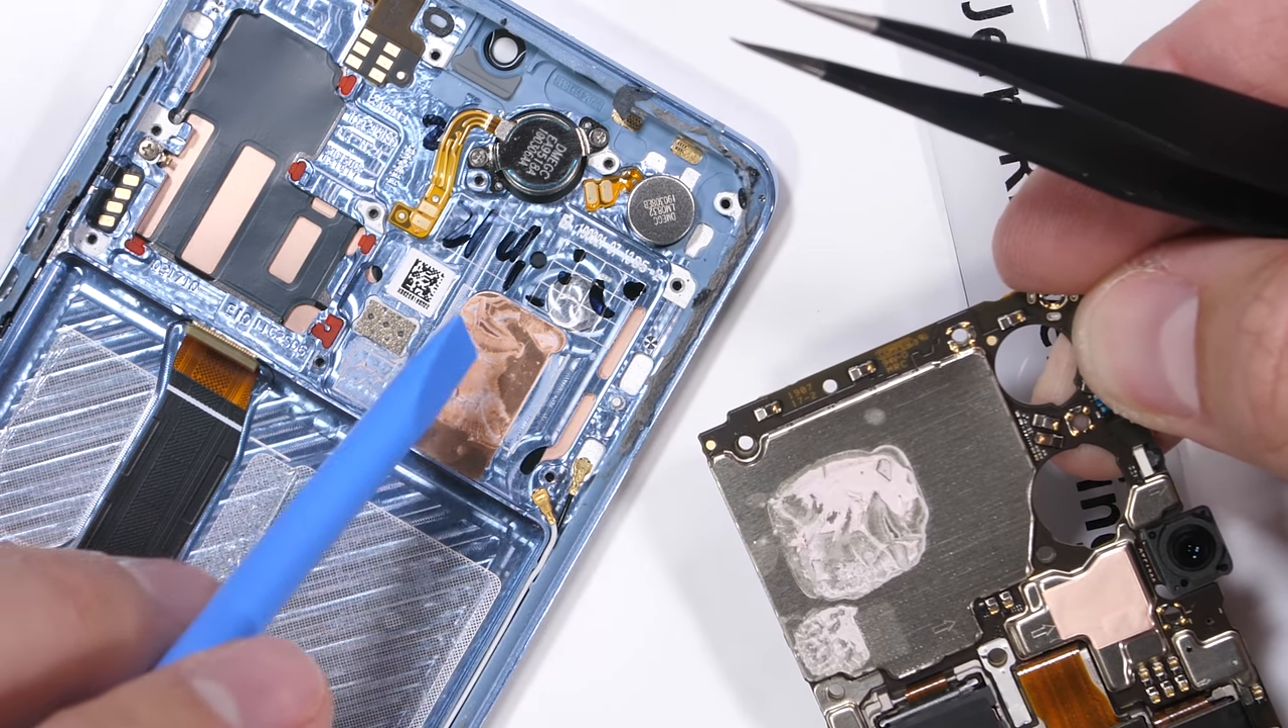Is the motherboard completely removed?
Yes.